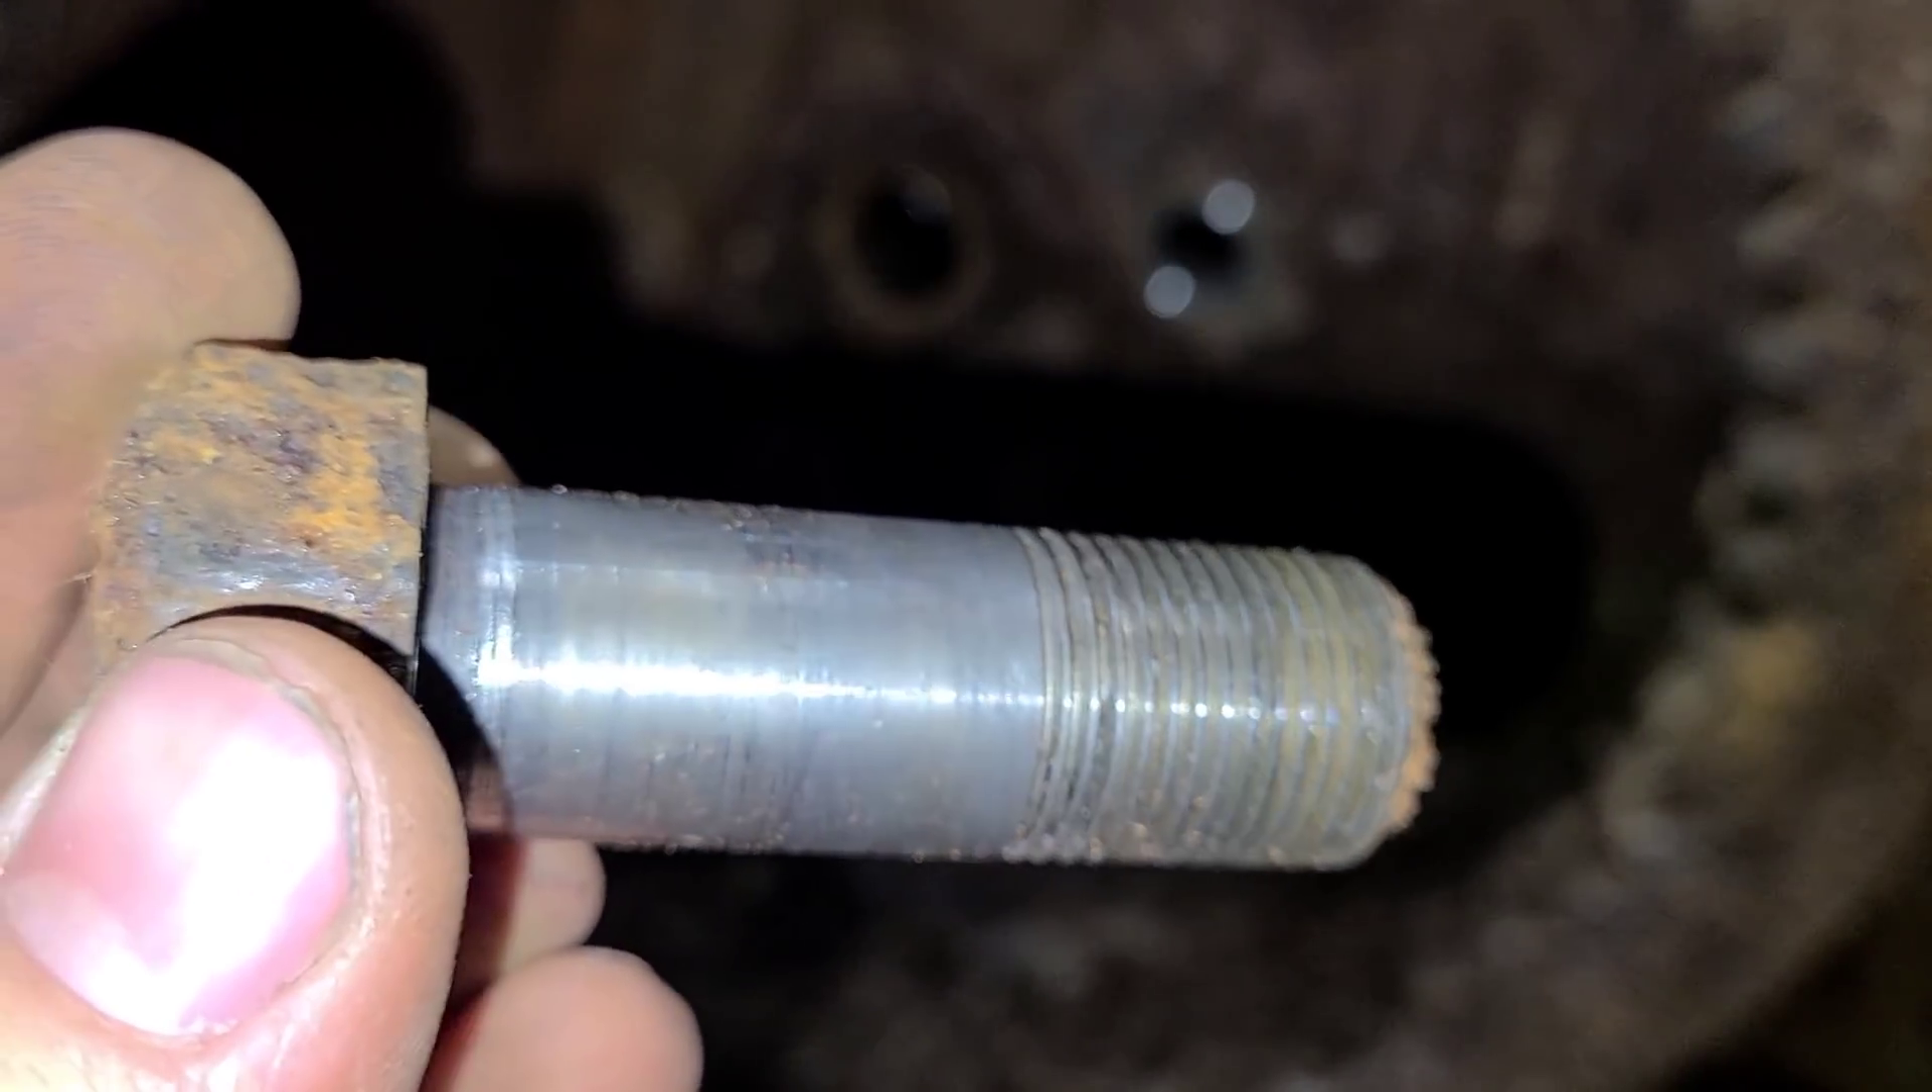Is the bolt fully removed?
Yes.